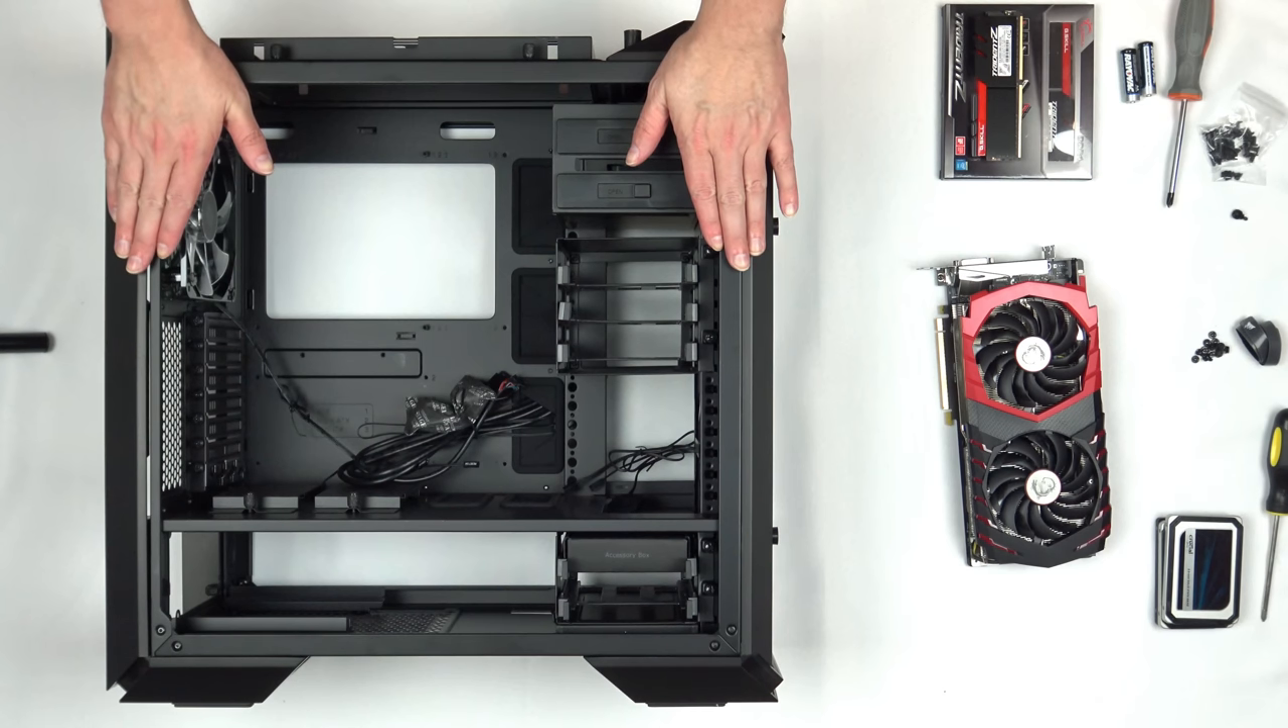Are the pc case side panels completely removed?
Yes.